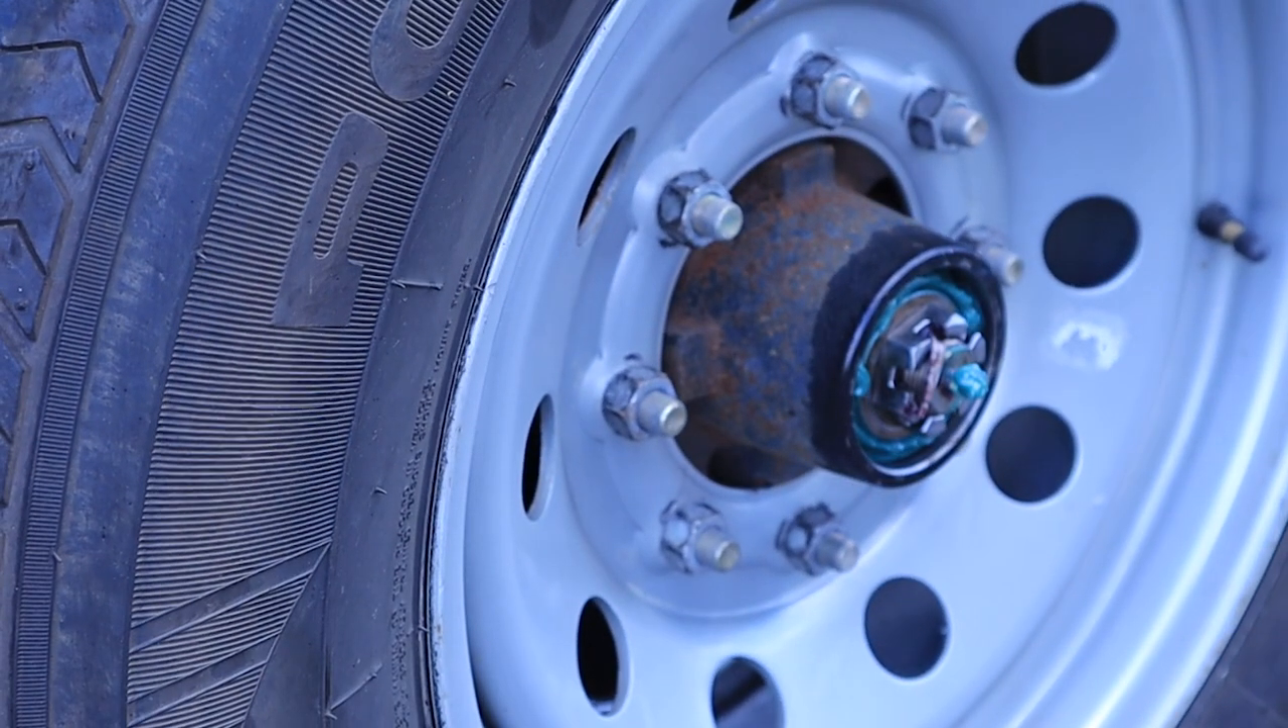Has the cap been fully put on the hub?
No.